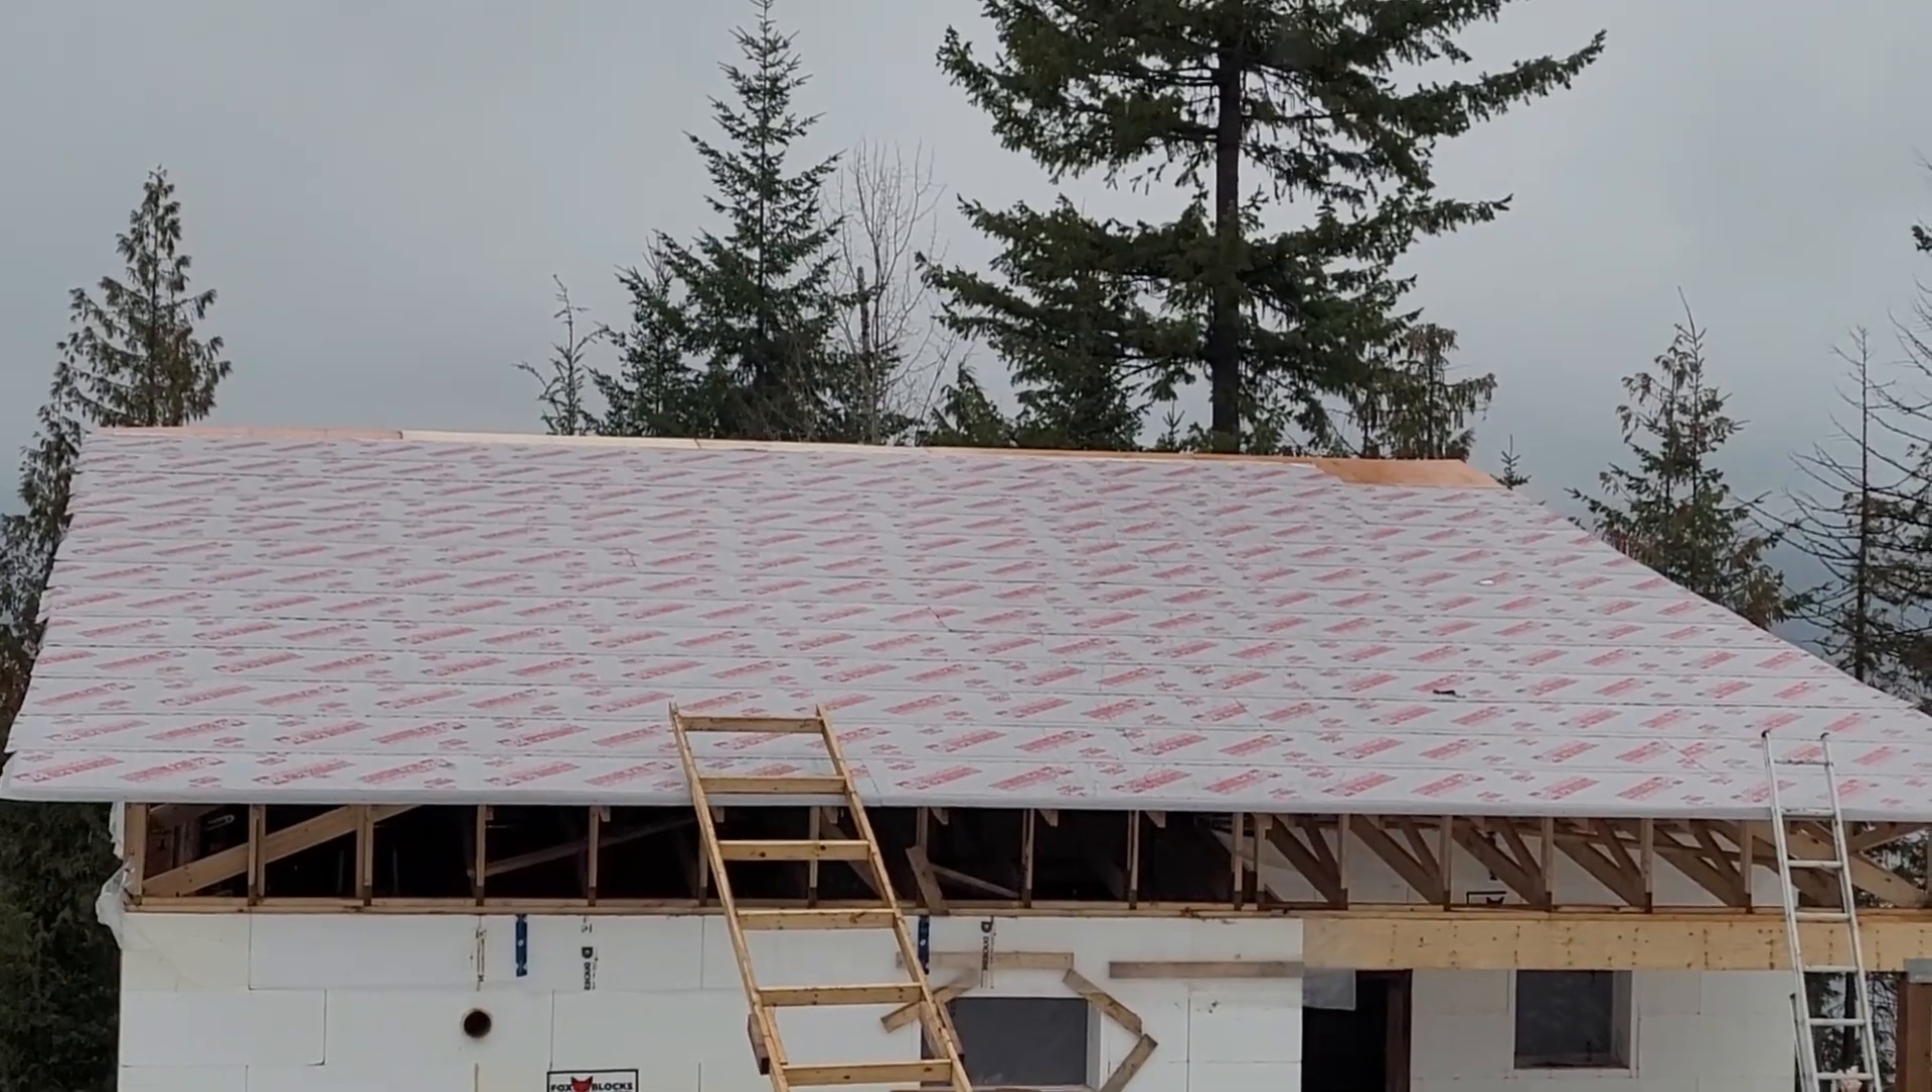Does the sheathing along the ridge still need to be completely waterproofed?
Yes.